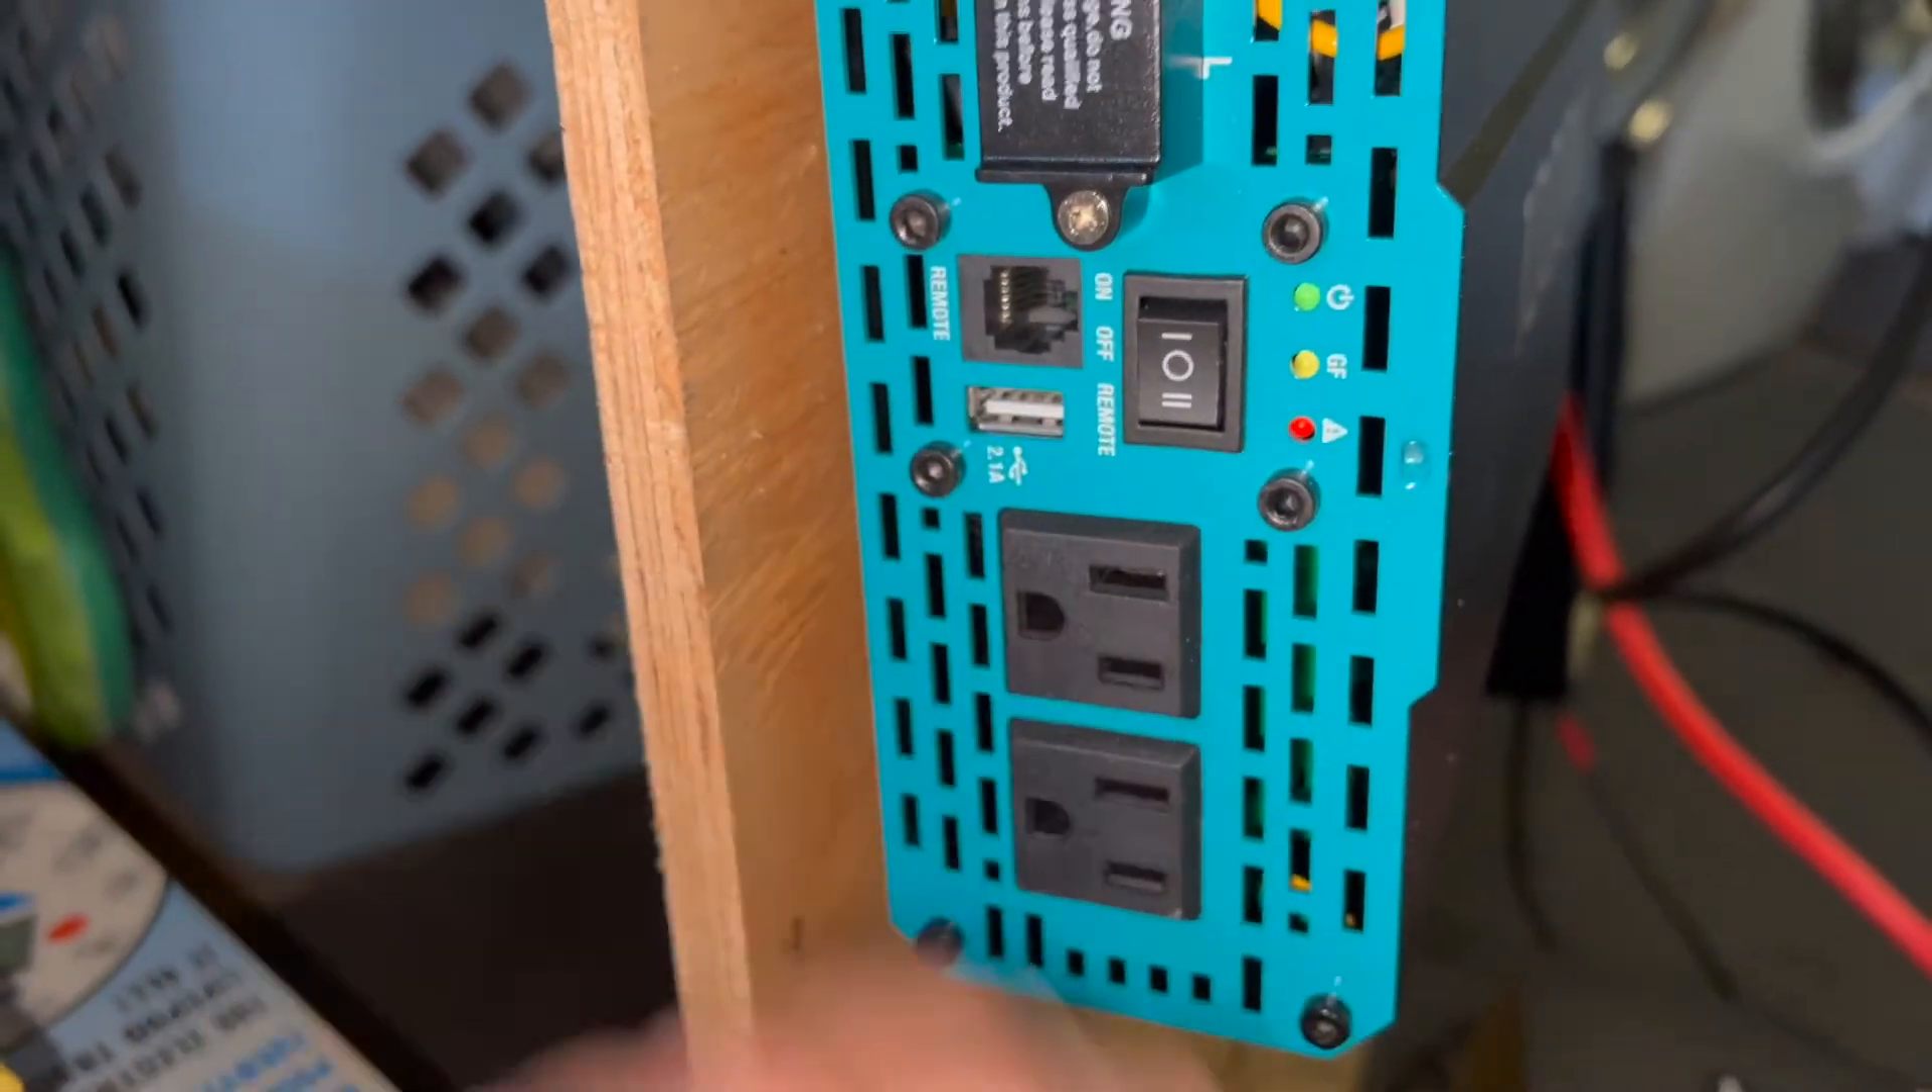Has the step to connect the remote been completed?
No.